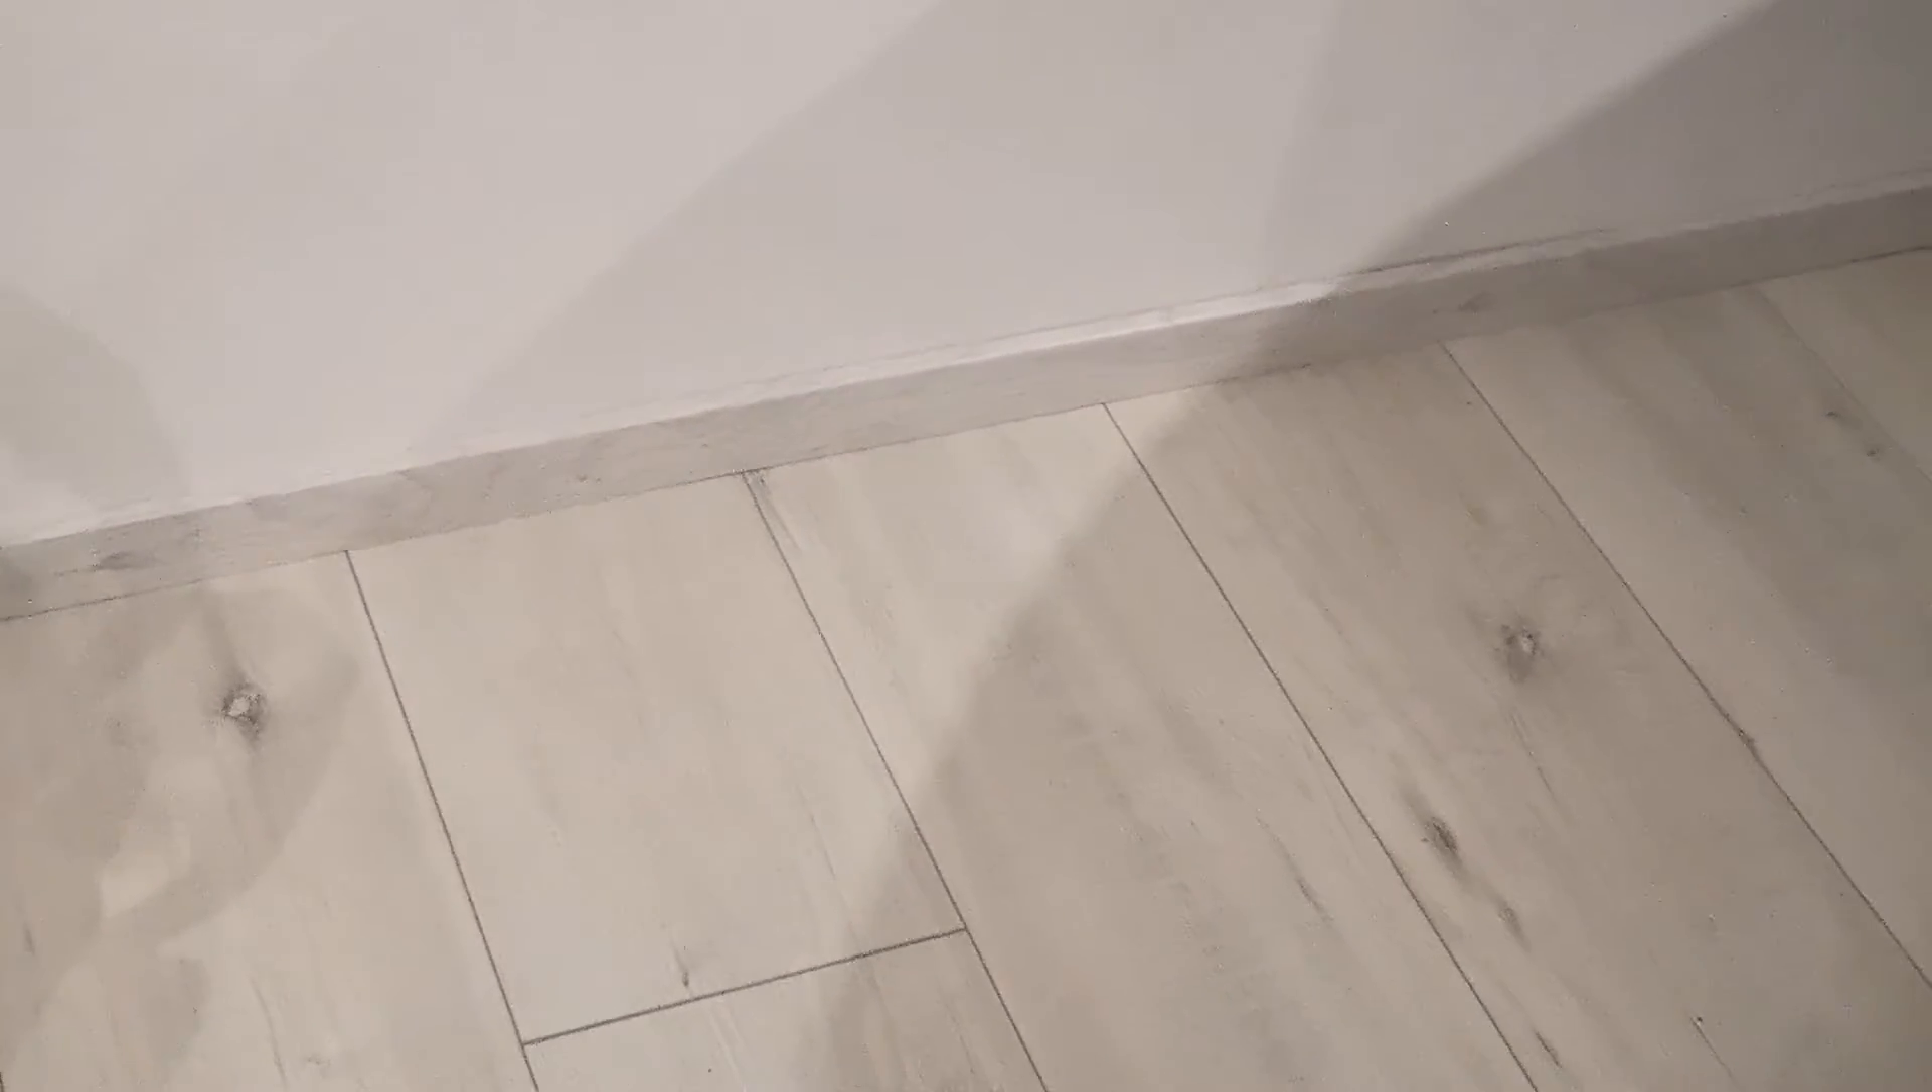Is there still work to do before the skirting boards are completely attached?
No.